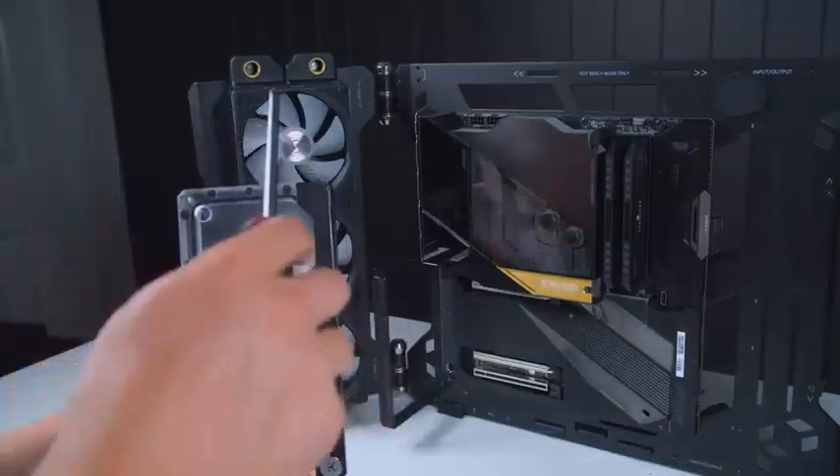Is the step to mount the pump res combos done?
No.